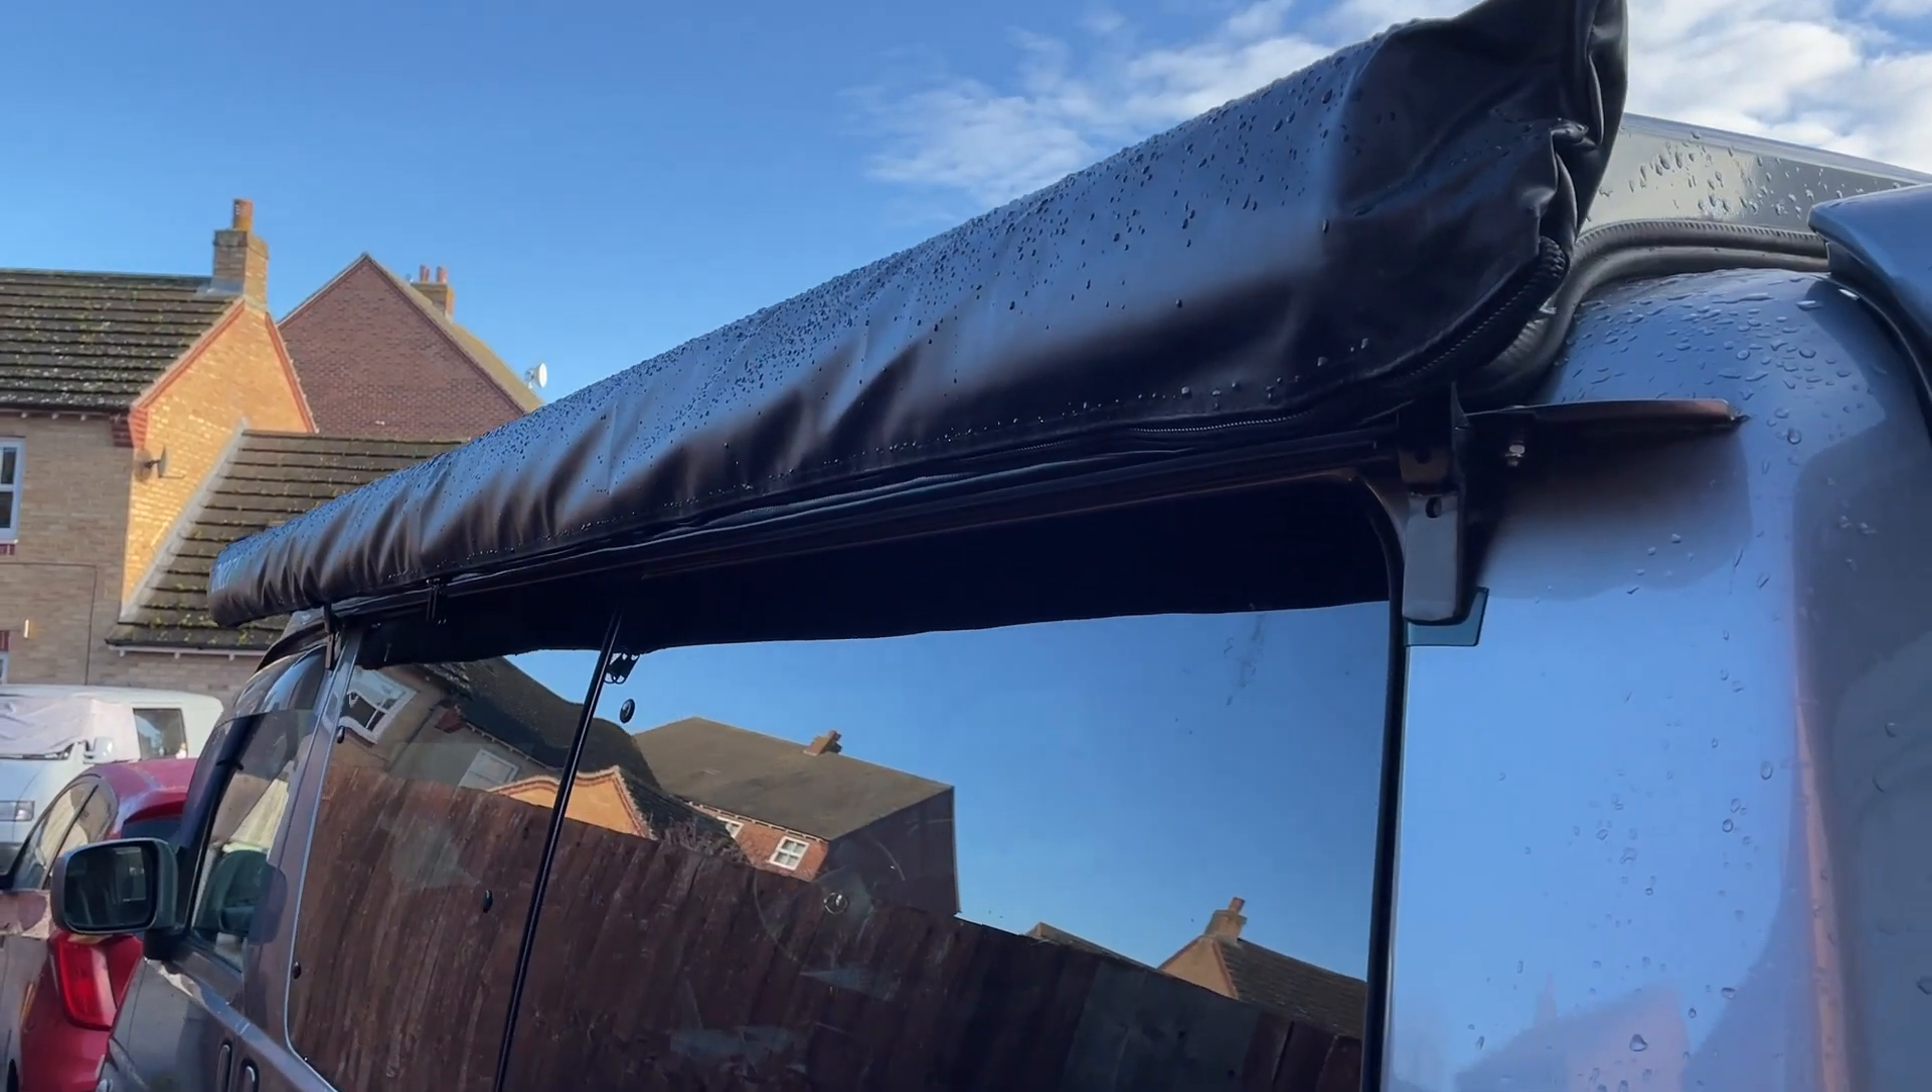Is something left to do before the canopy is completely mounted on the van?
No.